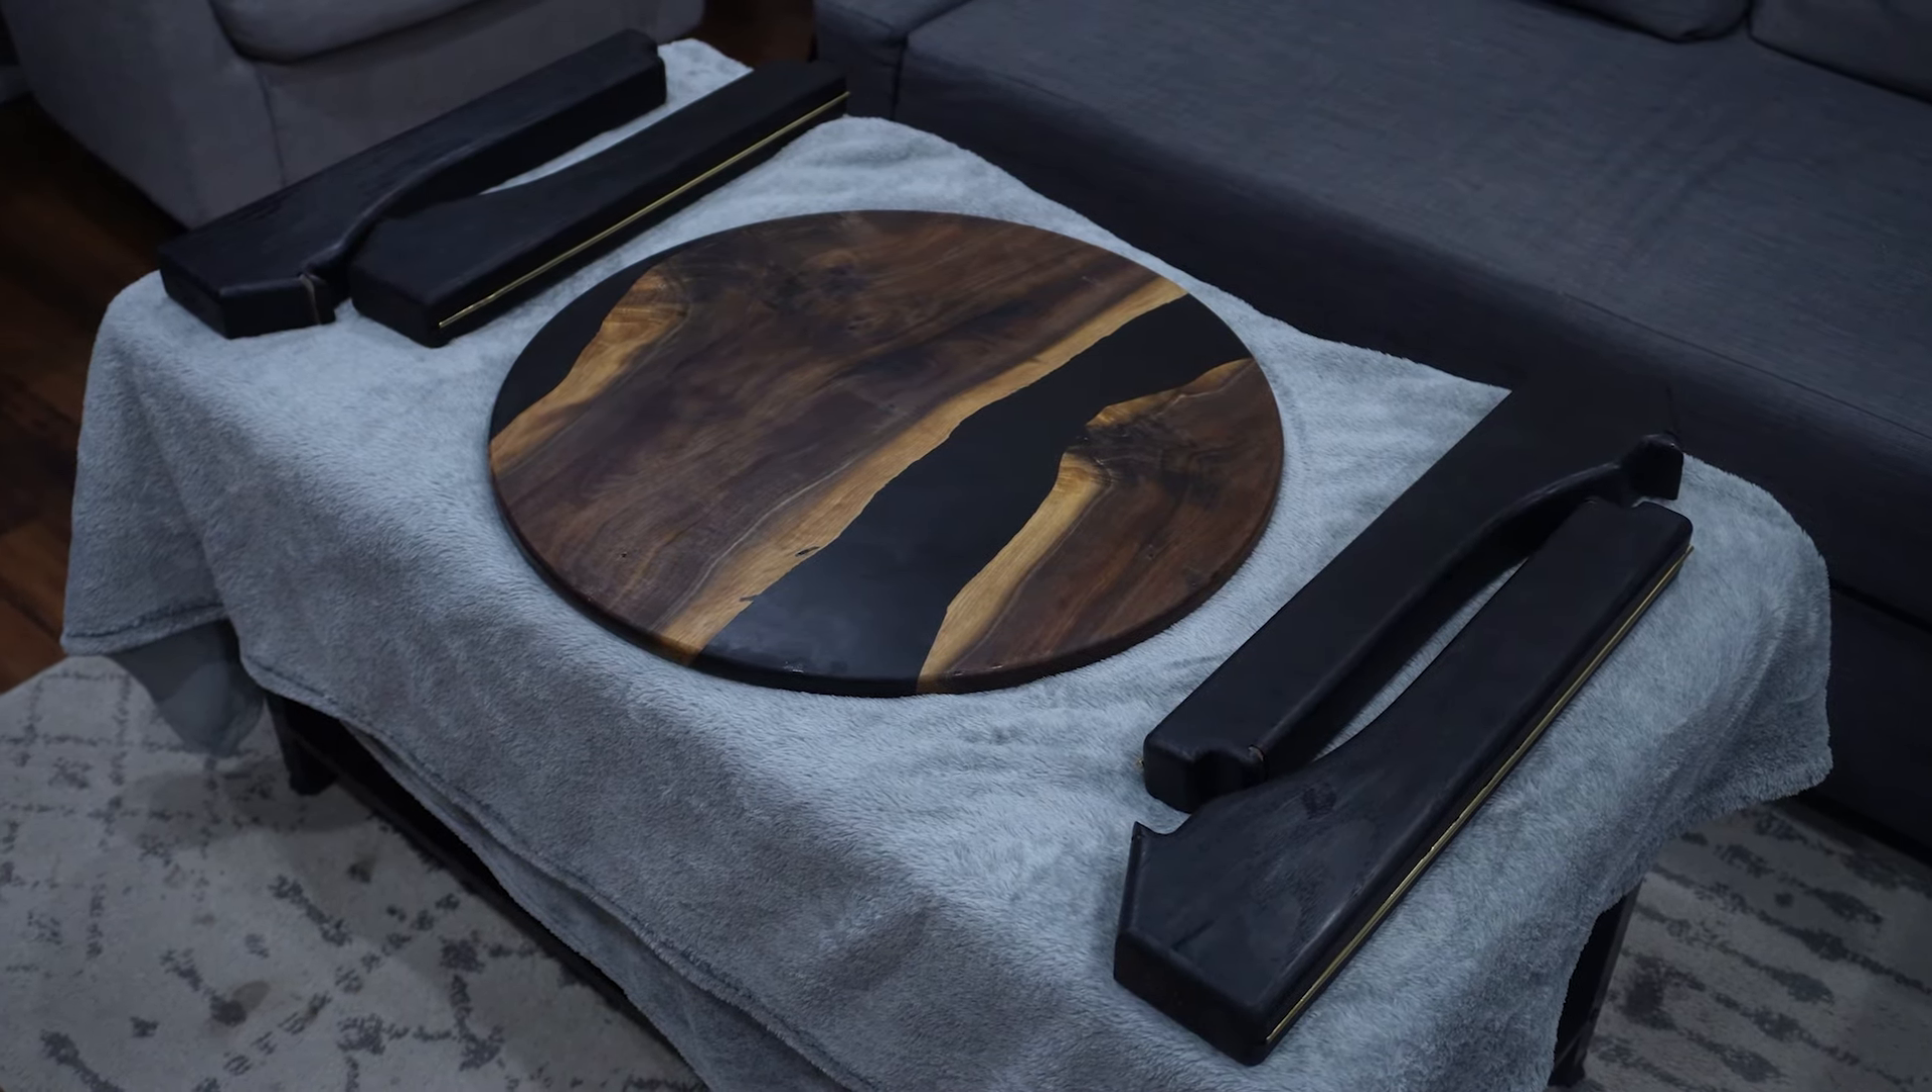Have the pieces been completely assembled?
No.